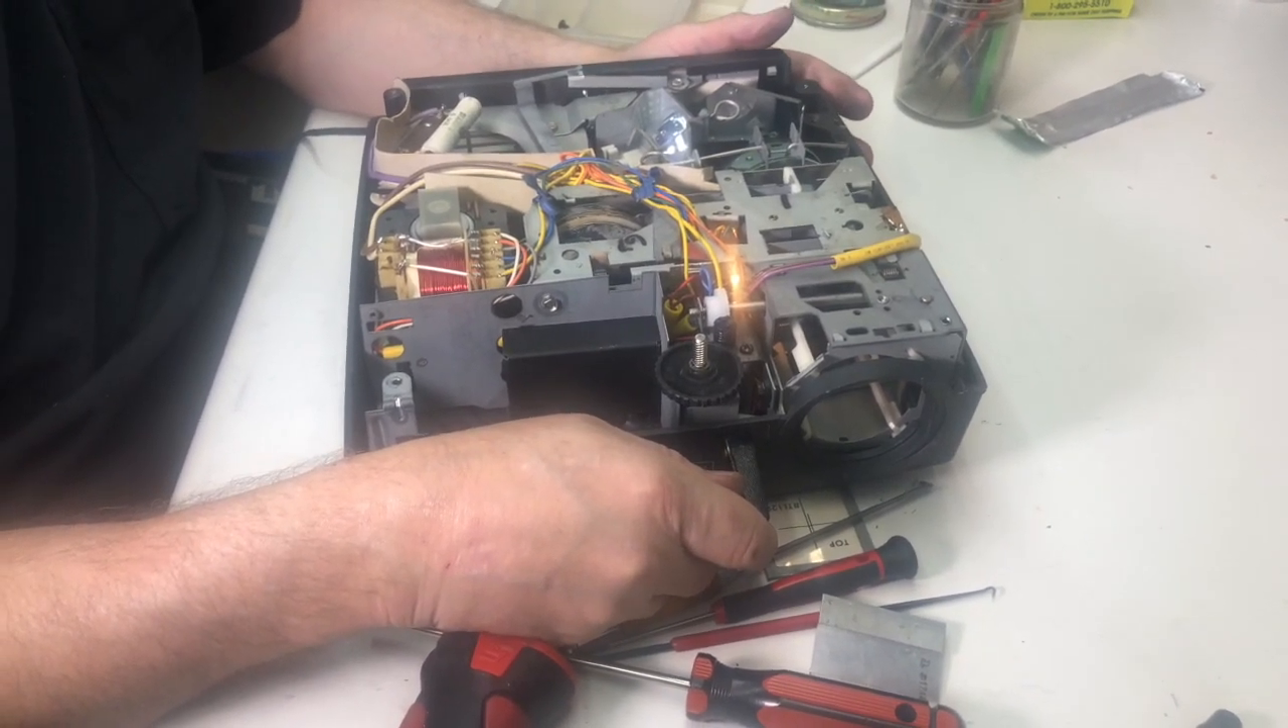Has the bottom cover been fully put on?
No.